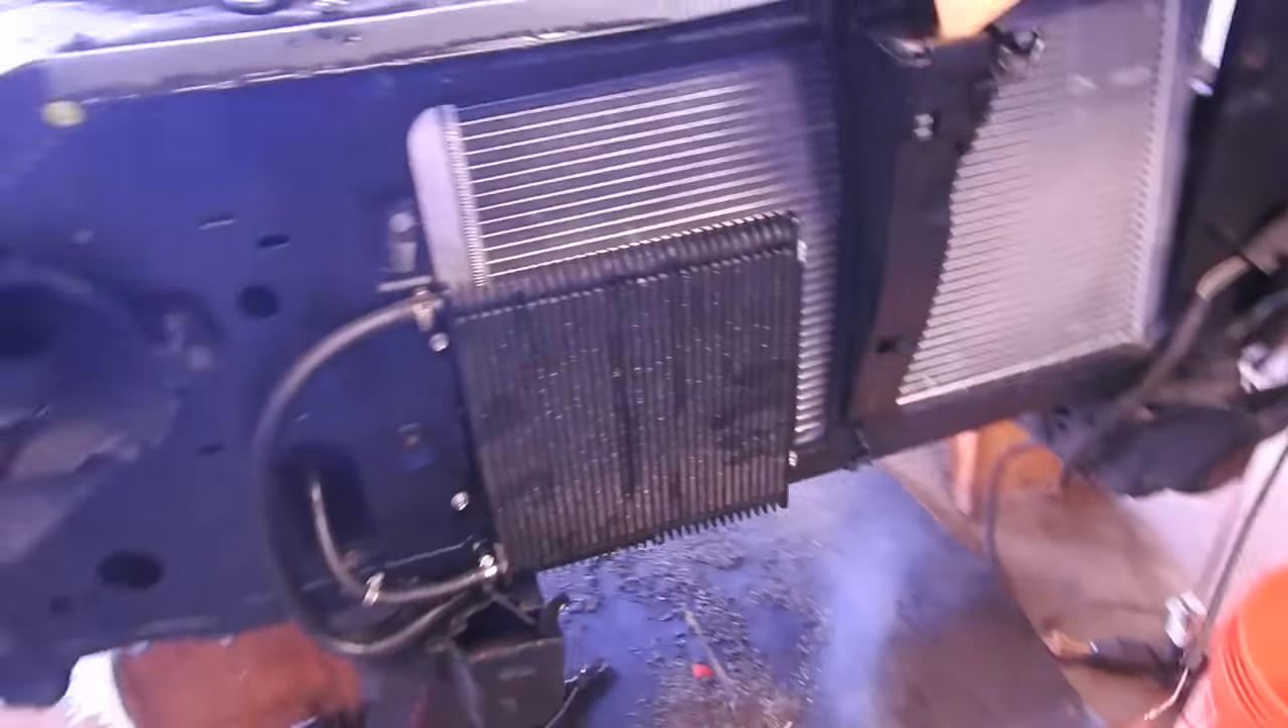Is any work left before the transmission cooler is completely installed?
No.